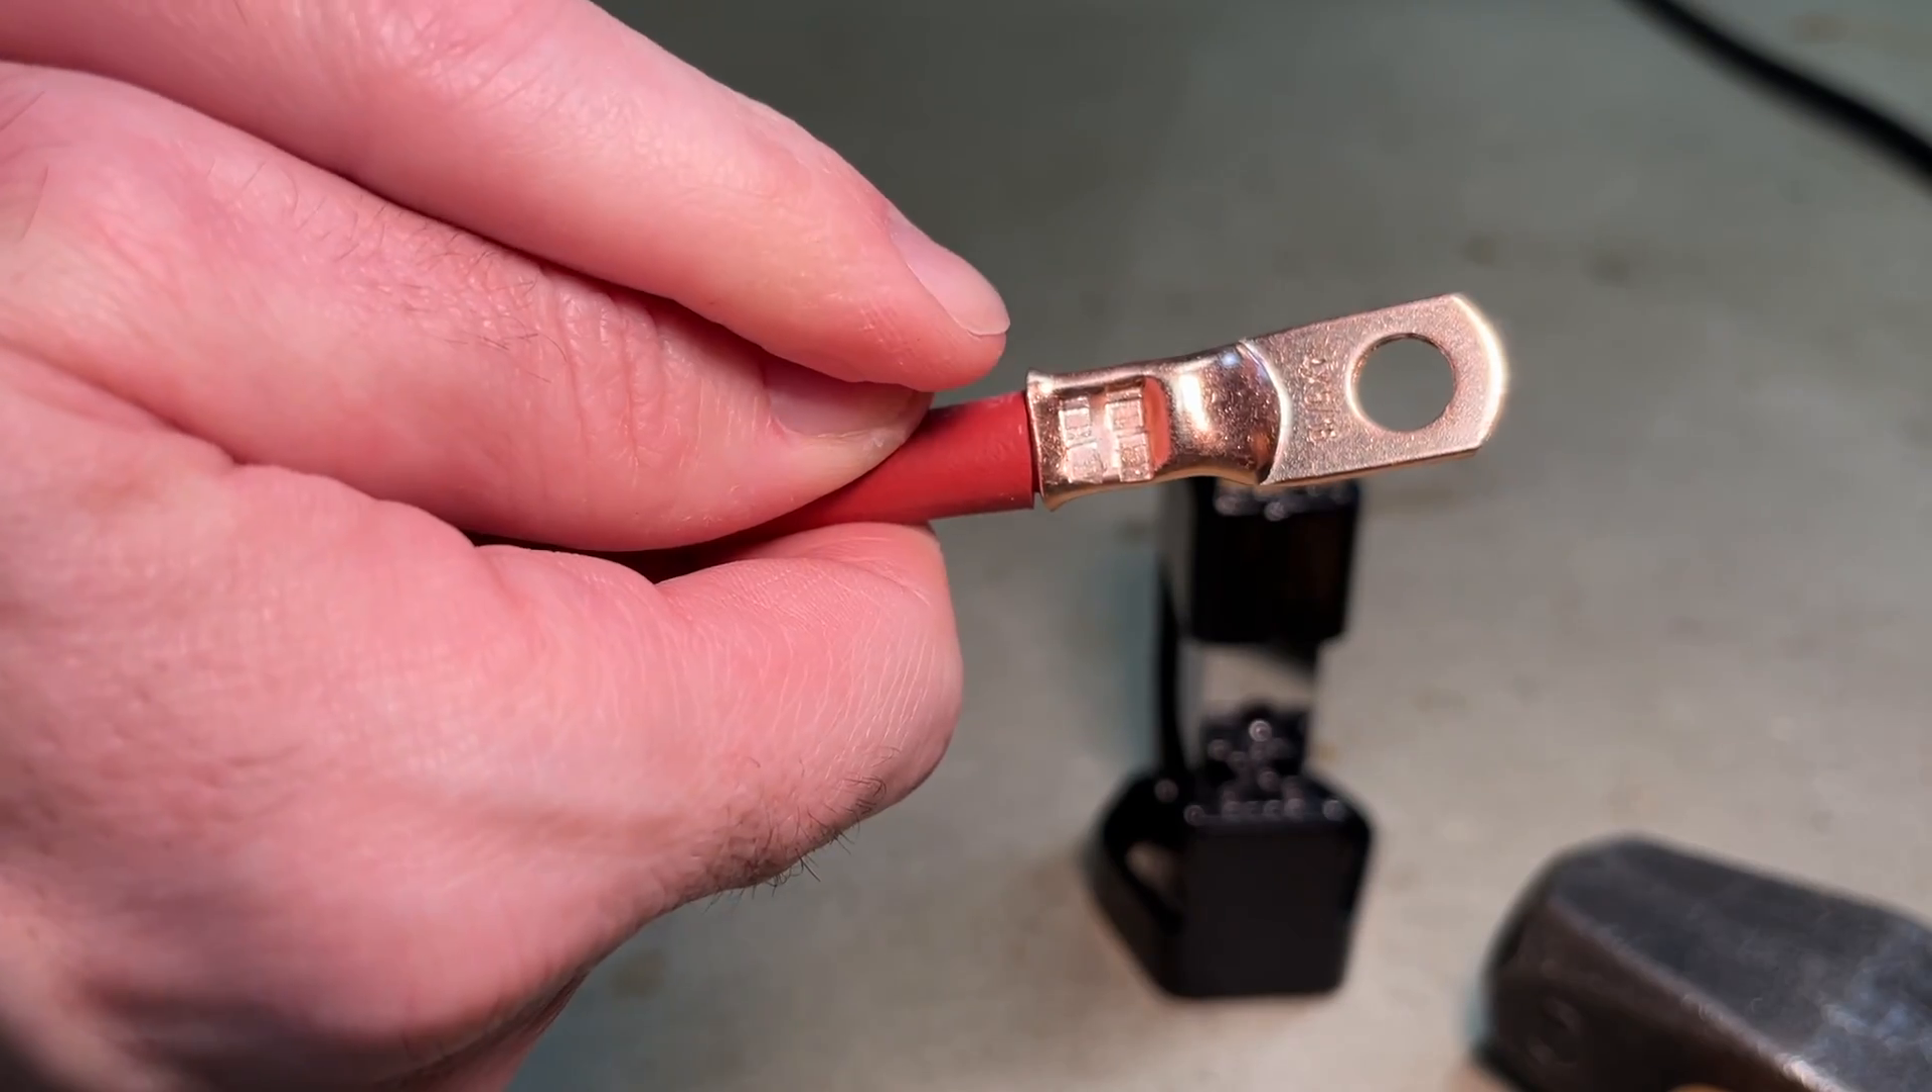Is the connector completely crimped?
Yes.